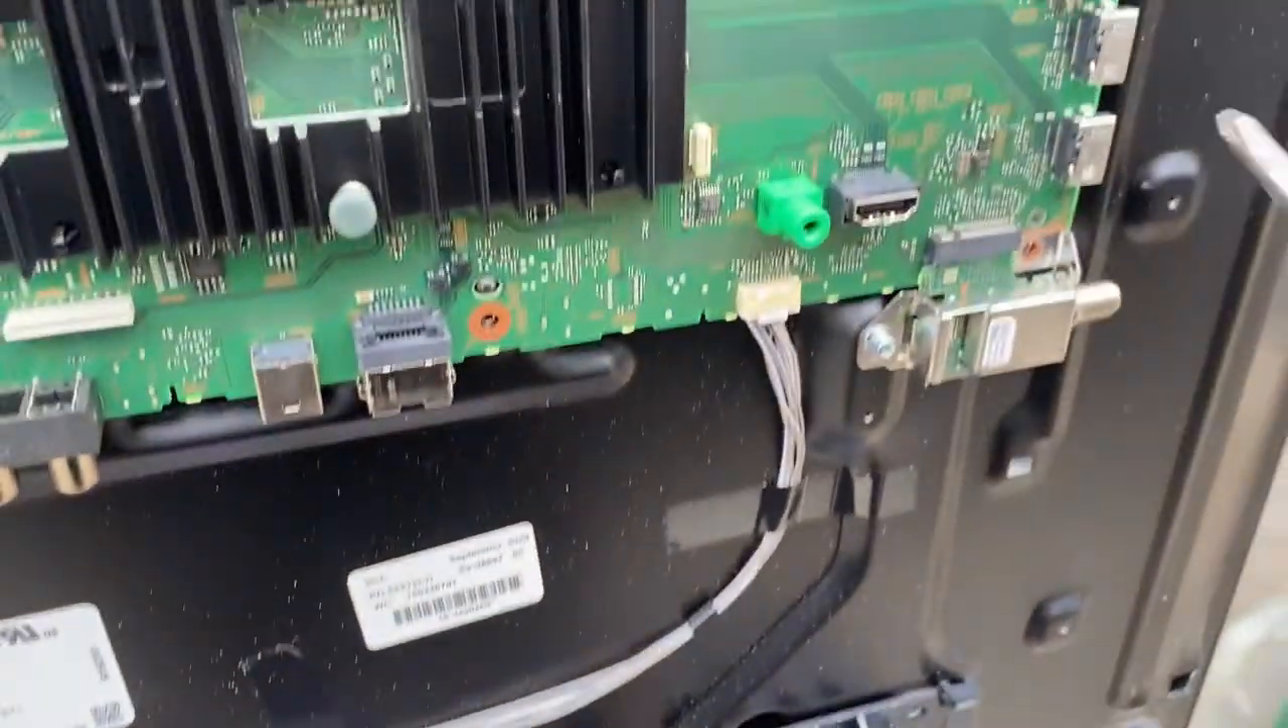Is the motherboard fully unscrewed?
No.